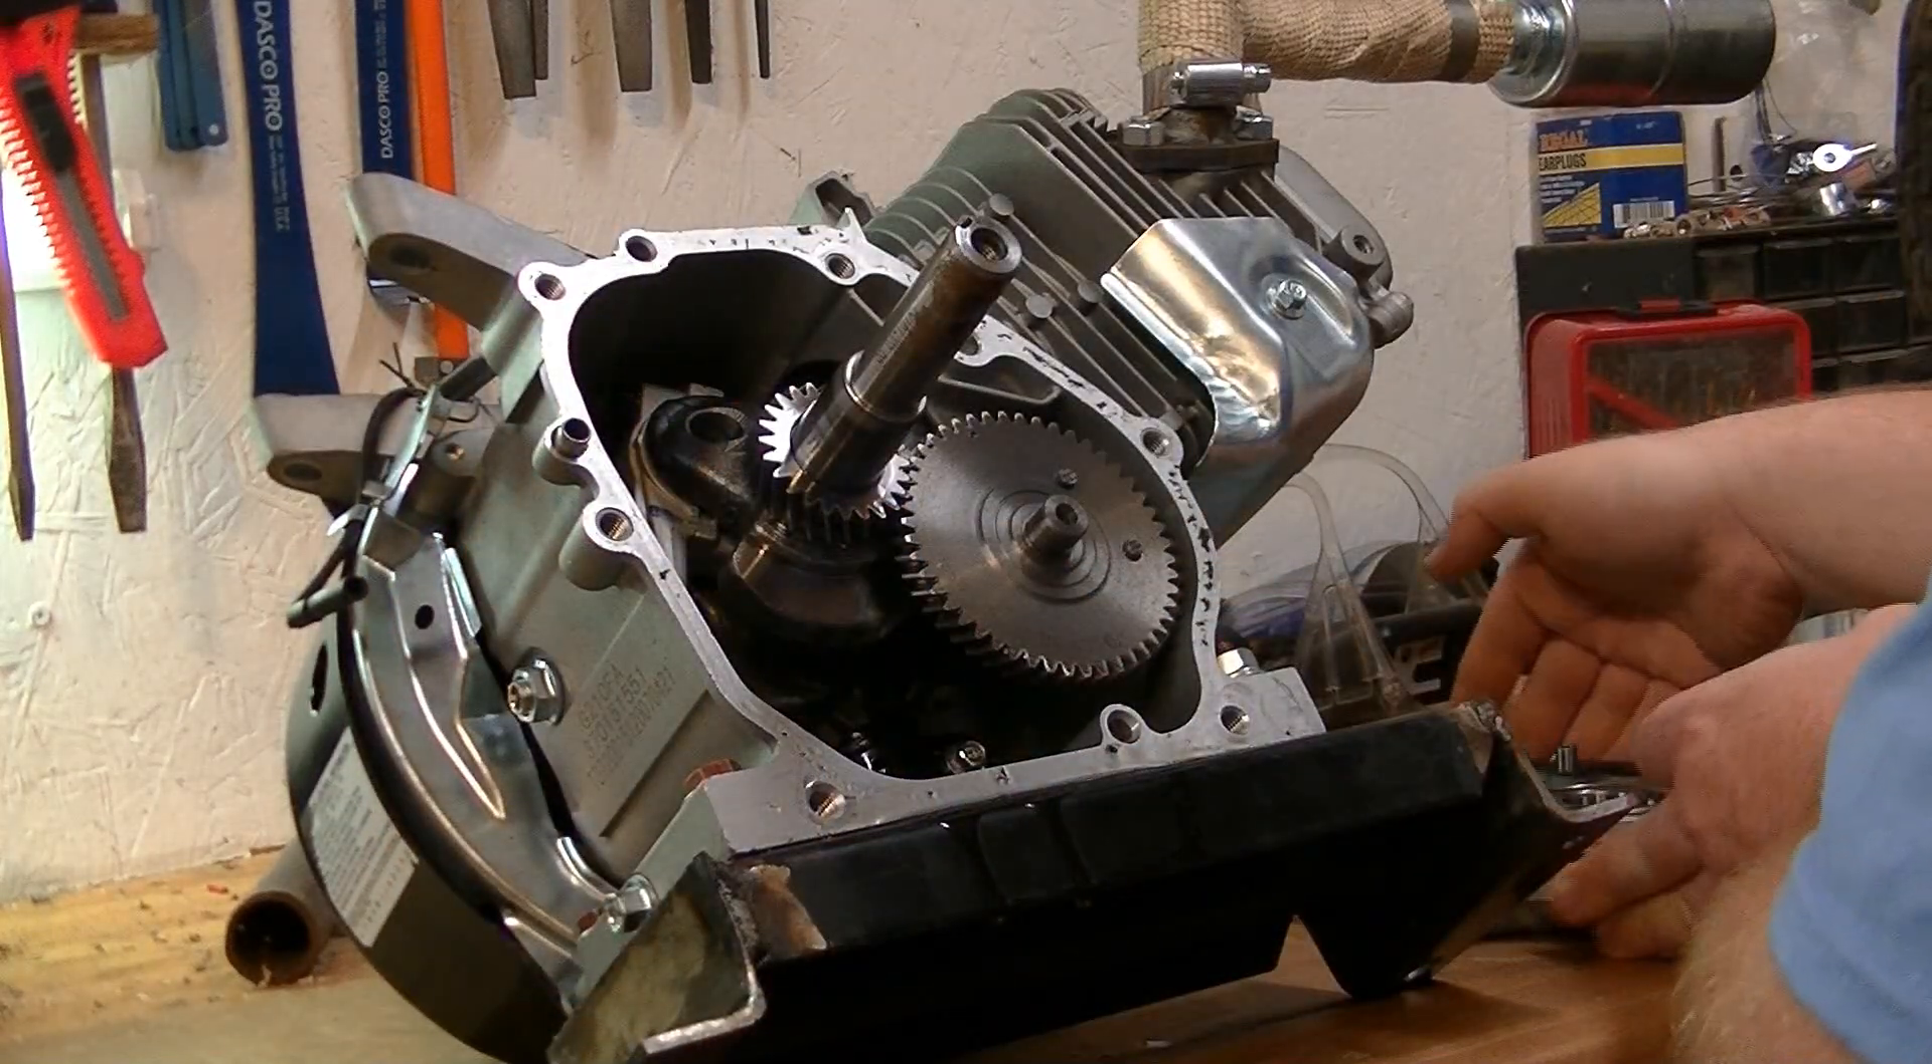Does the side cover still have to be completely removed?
No.